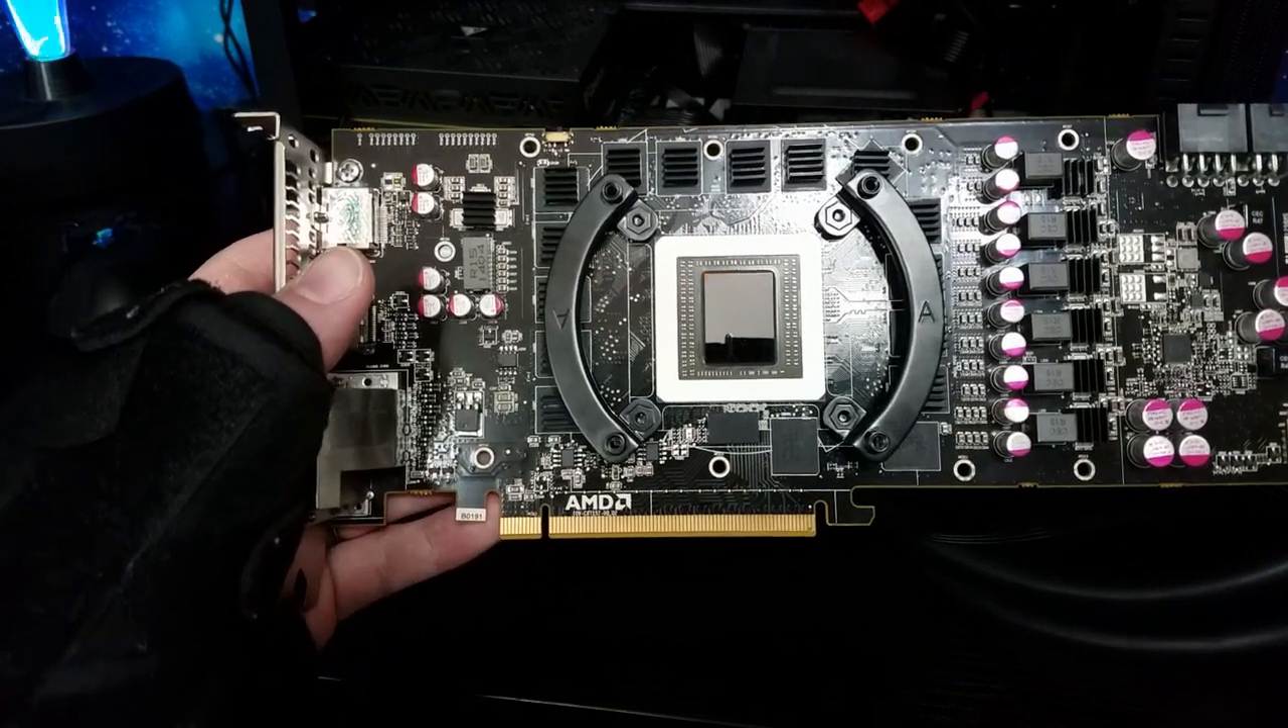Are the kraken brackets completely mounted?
Yes.